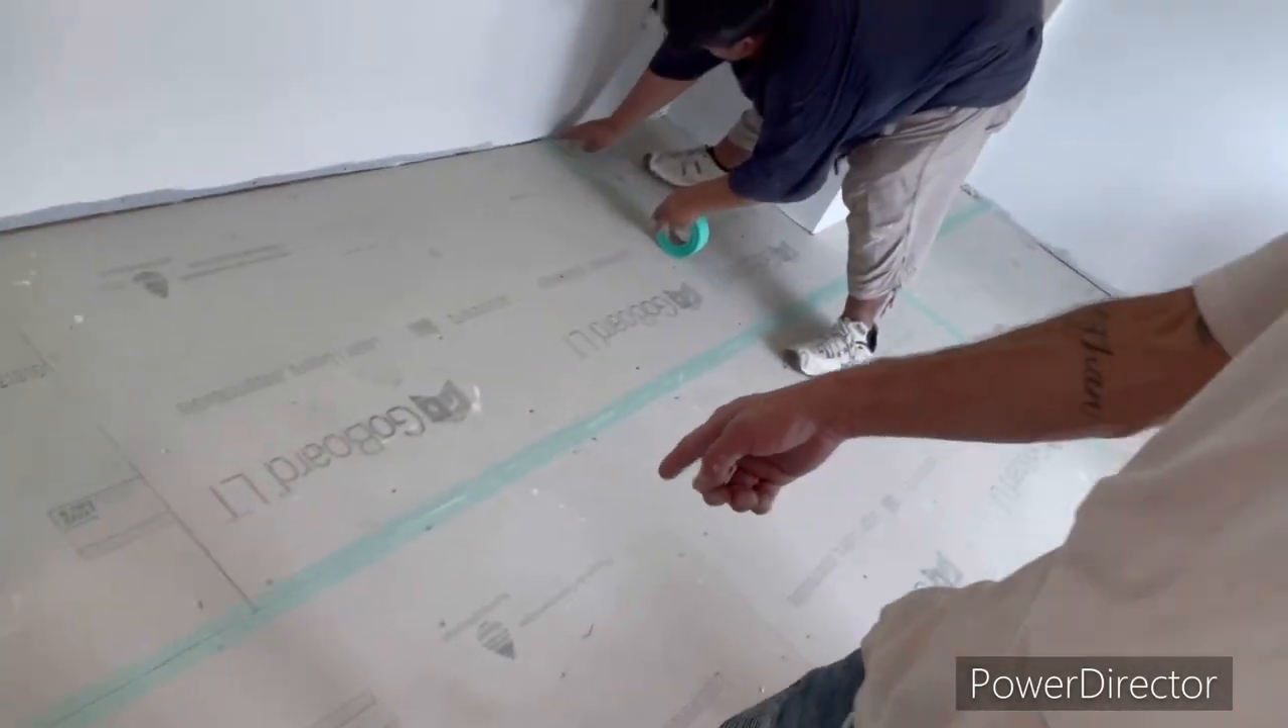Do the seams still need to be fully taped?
Yes.